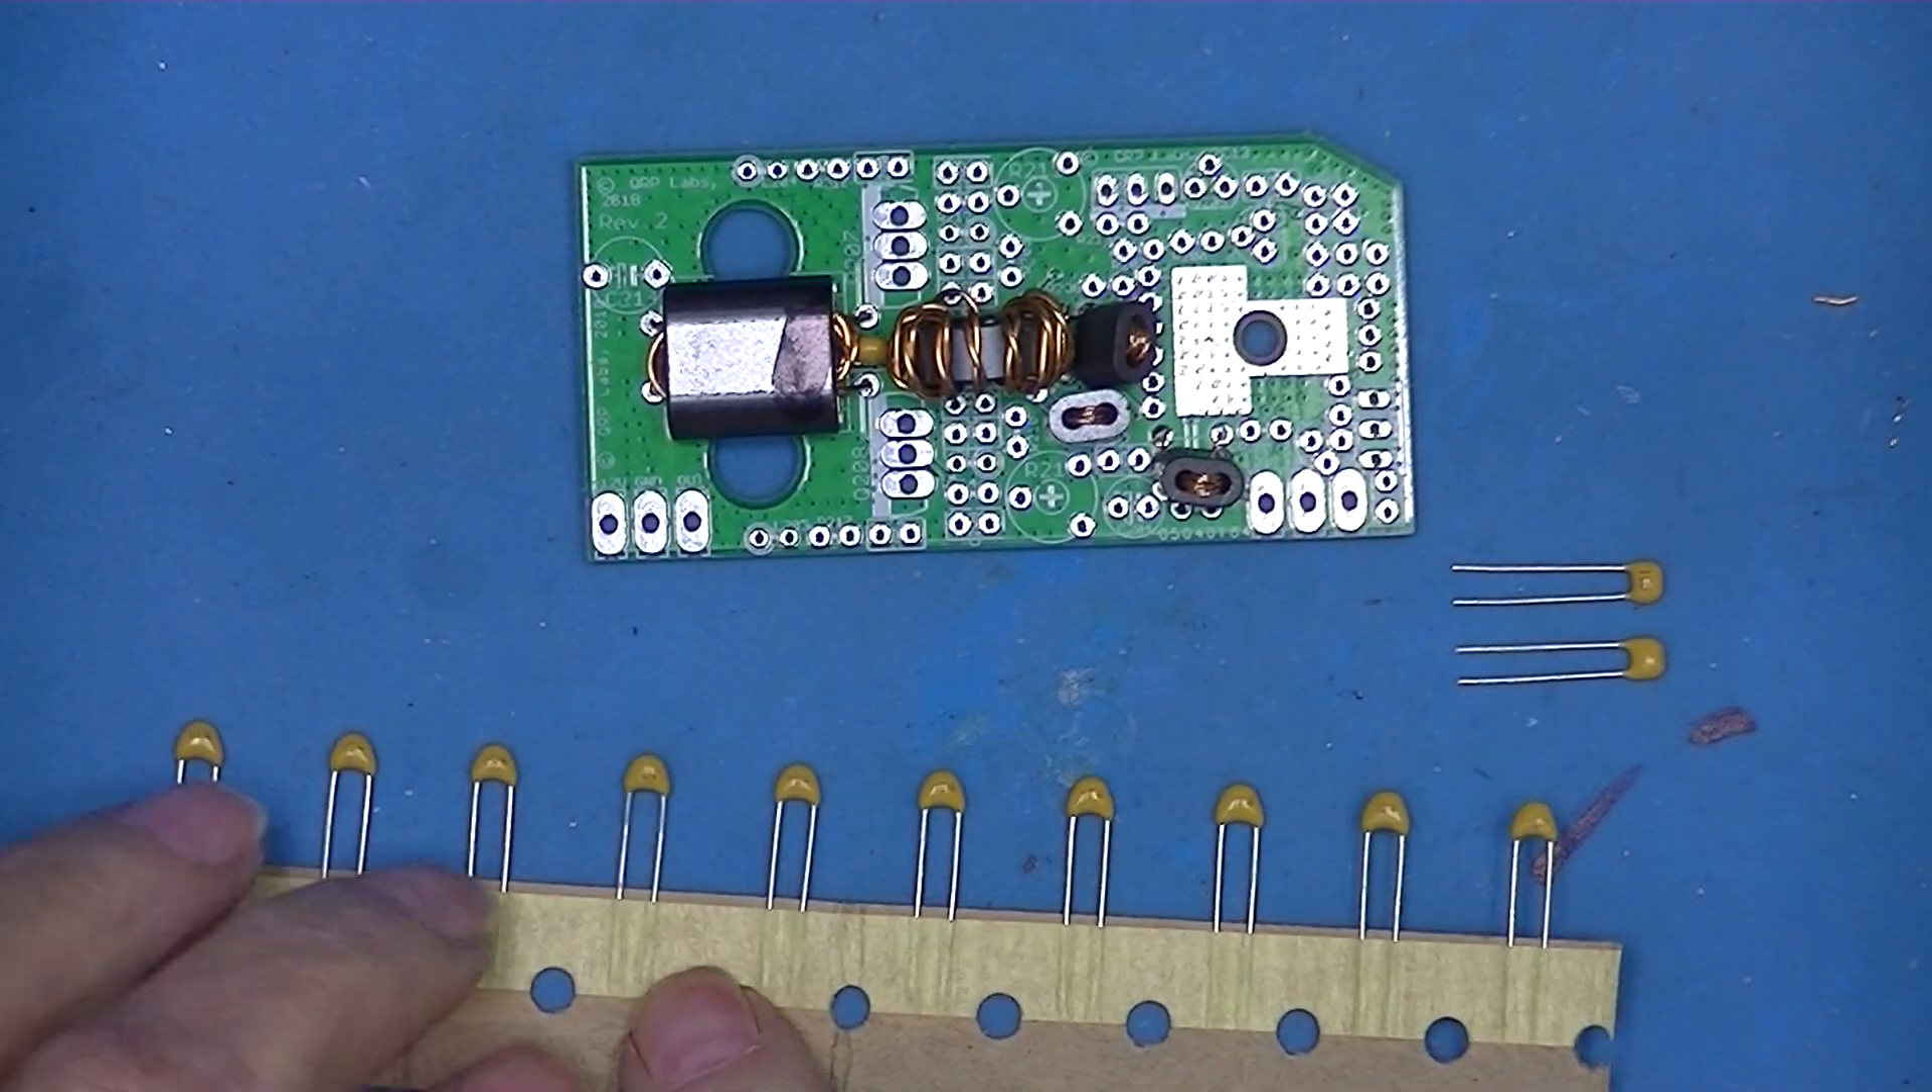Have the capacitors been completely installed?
No.